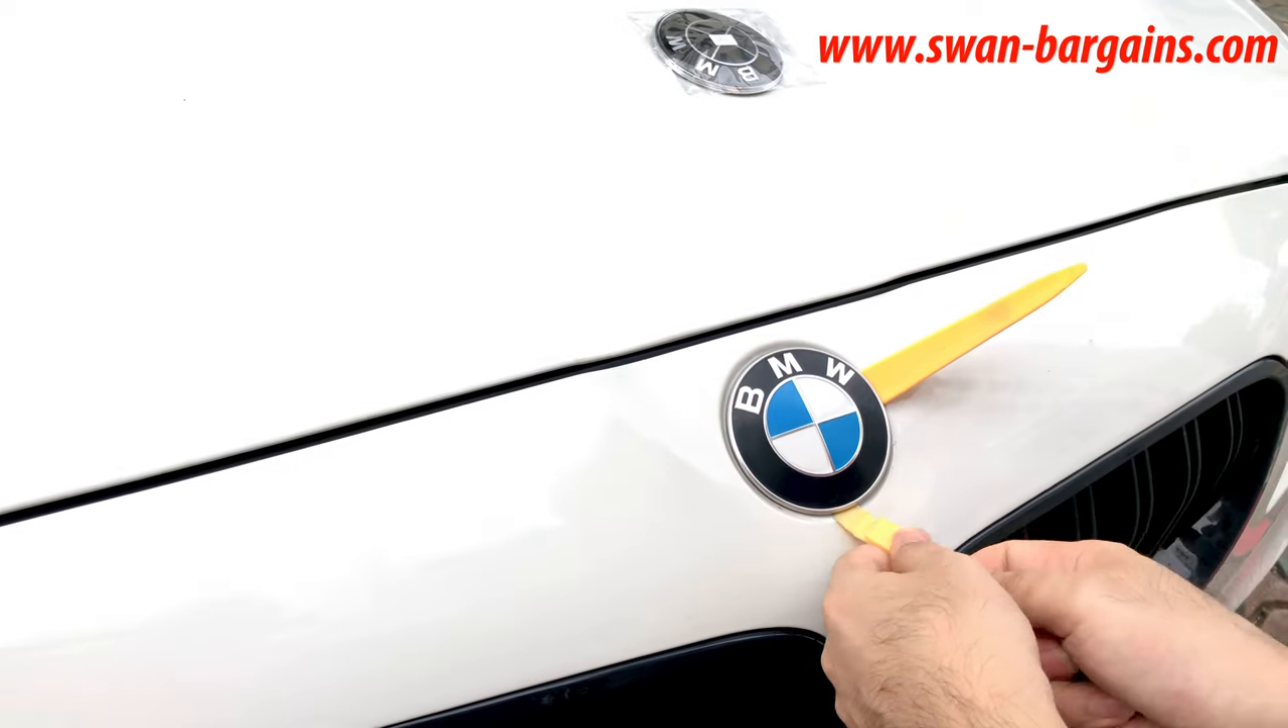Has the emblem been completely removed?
No.